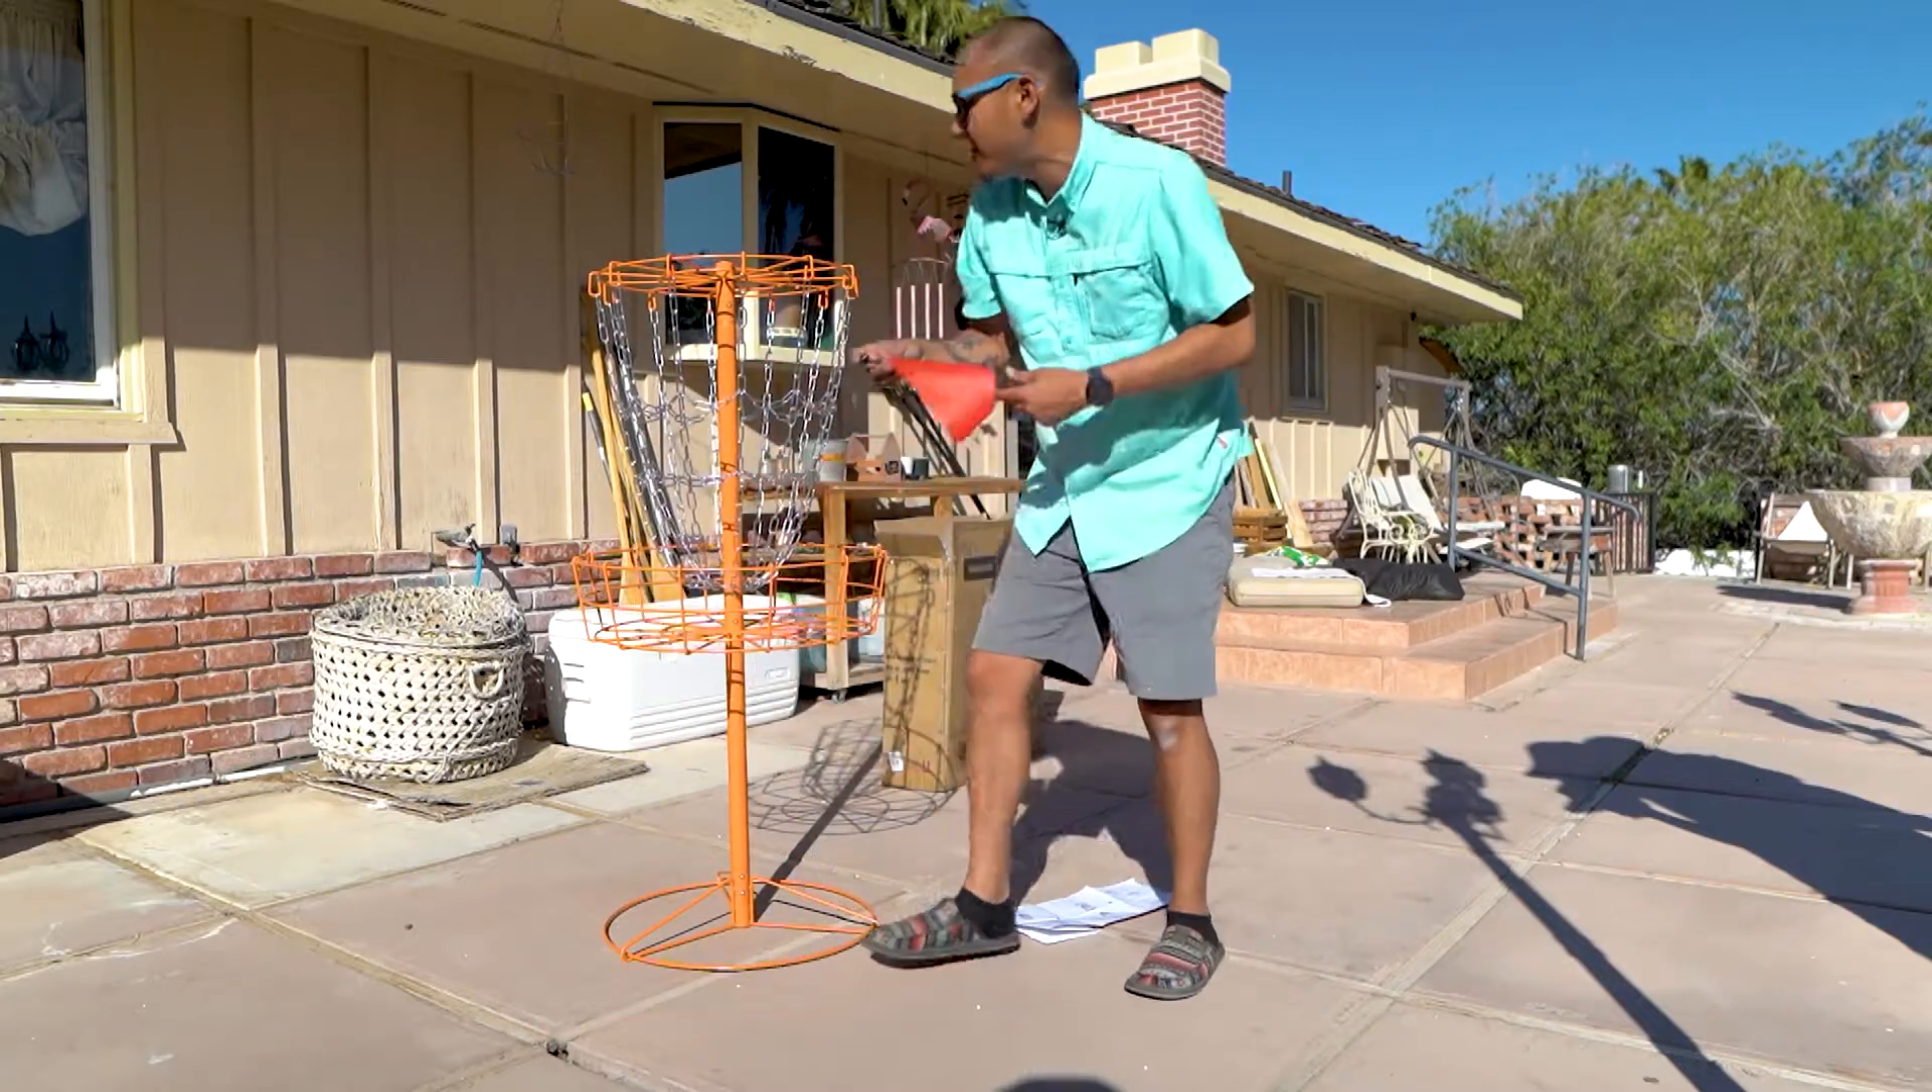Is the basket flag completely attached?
No.